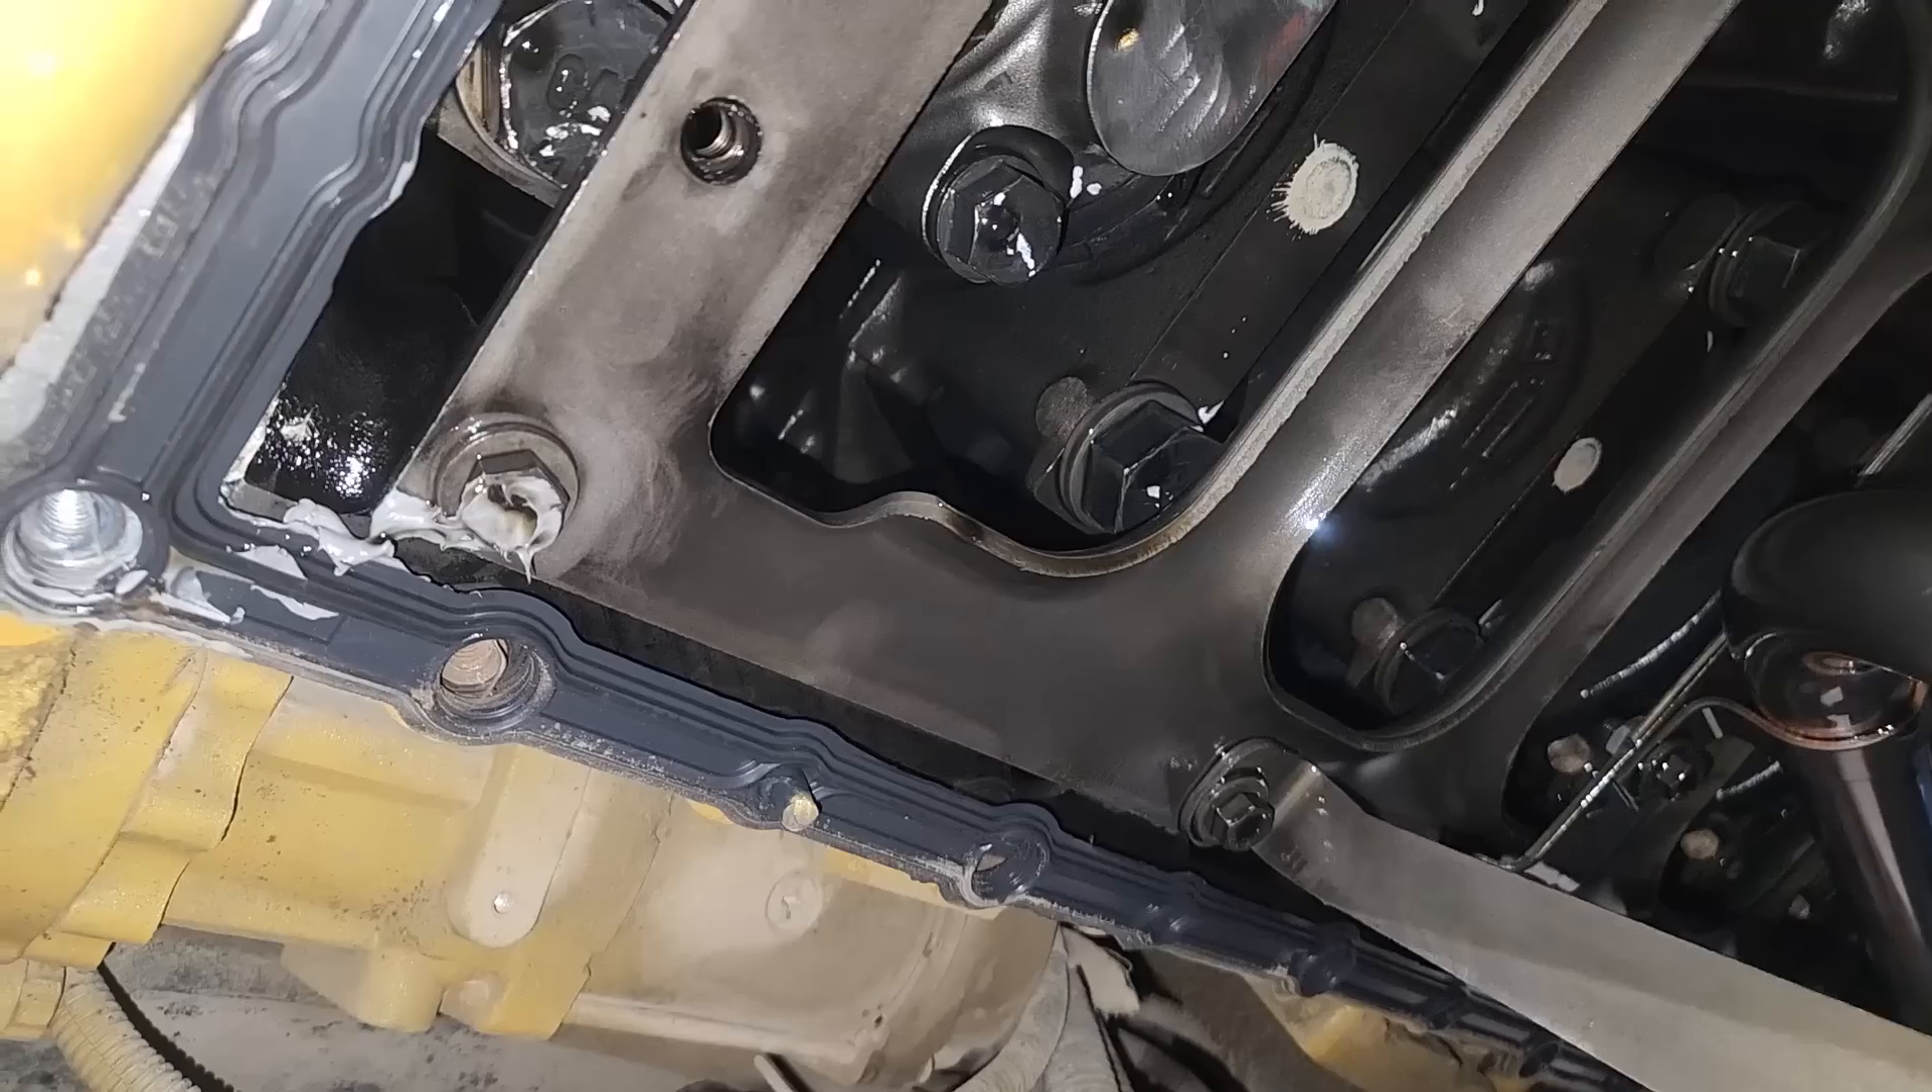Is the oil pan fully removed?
Yes.